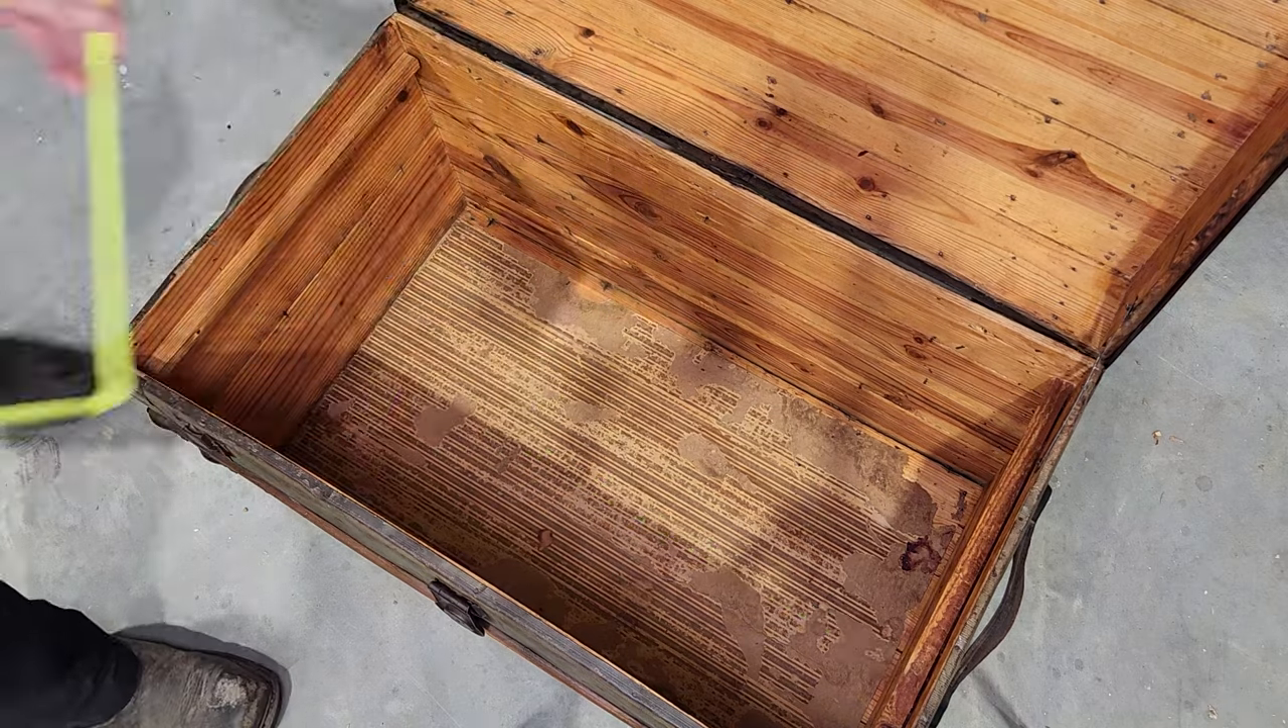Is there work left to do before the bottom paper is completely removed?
Yes.